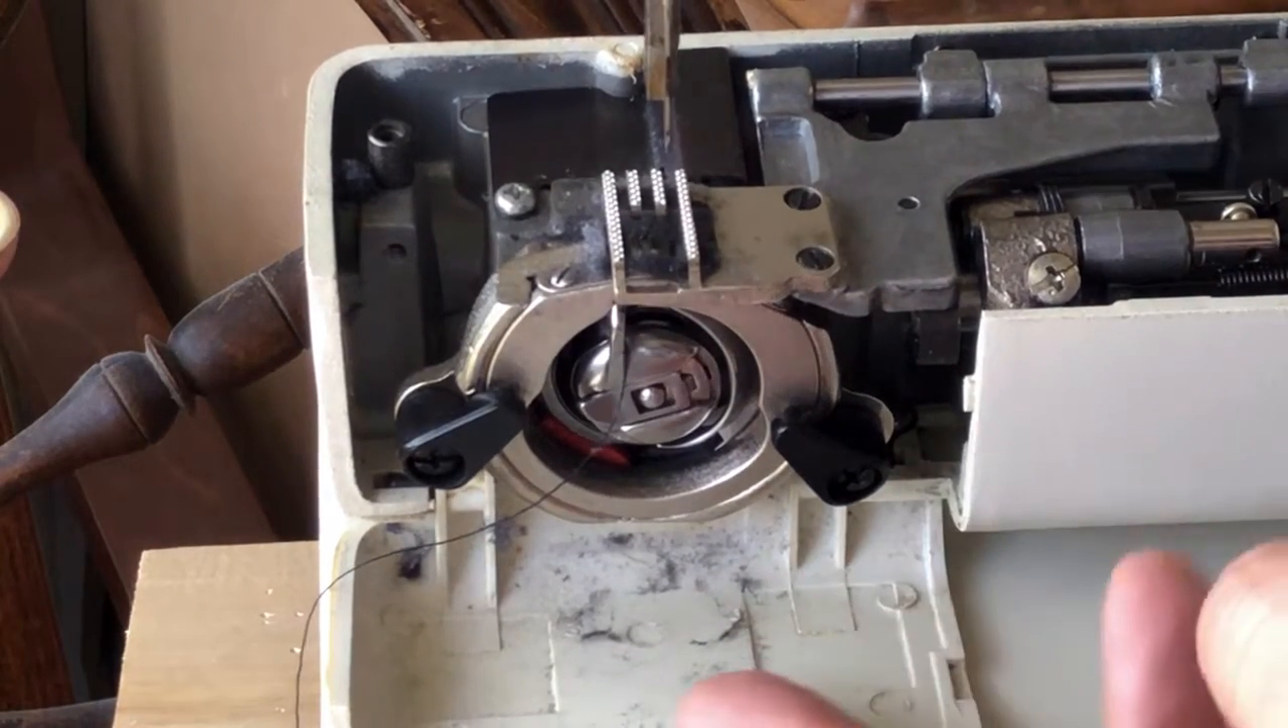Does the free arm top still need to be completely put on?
Yes.